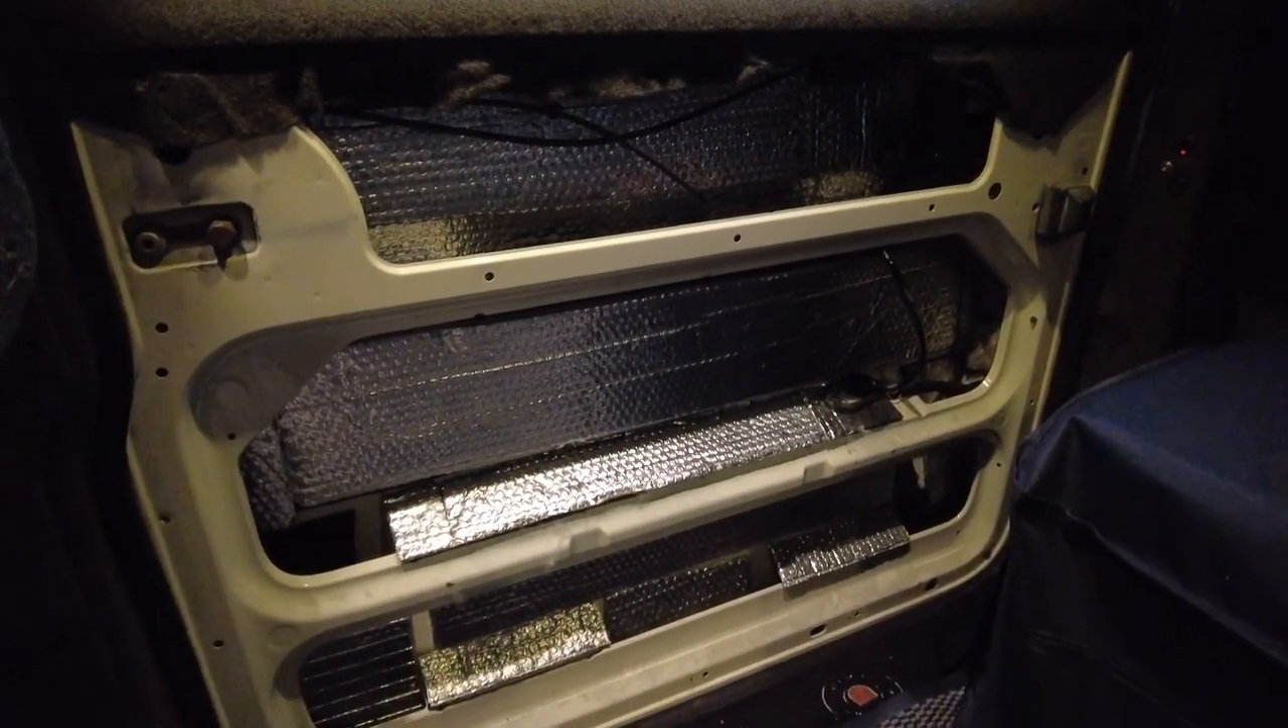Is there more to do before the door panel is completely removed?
No.